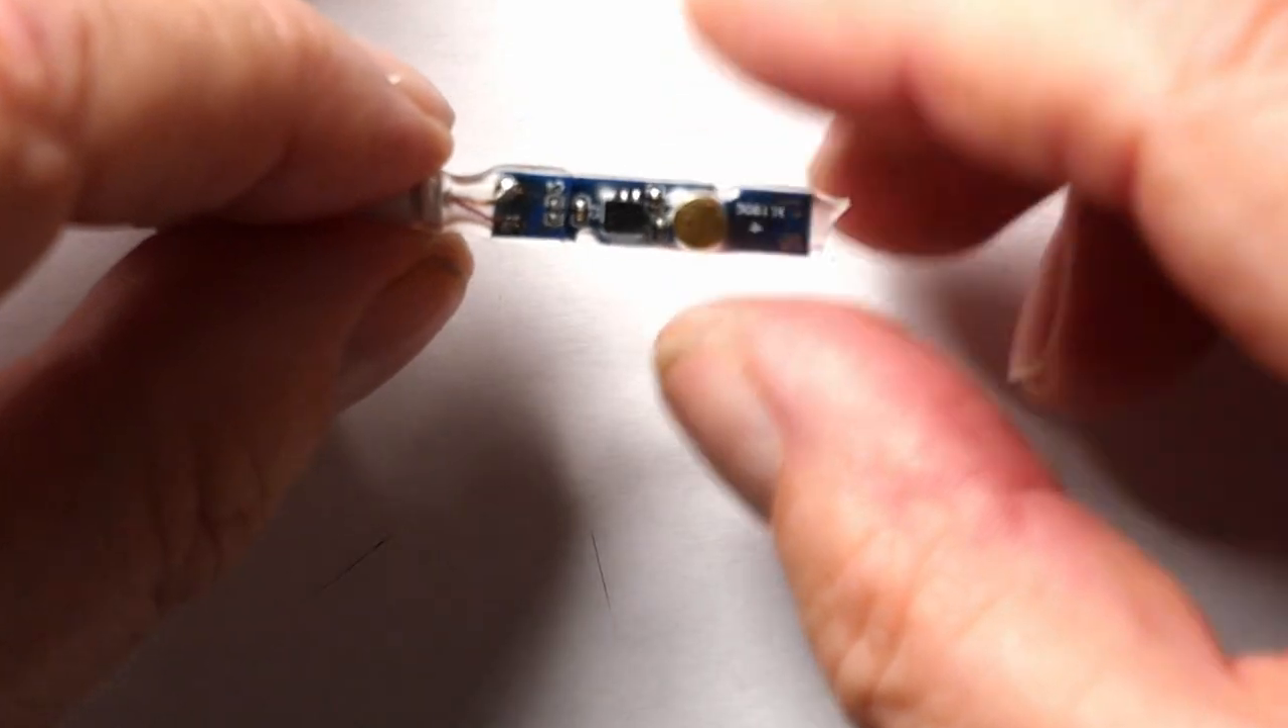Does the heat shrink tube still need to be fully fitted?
No.